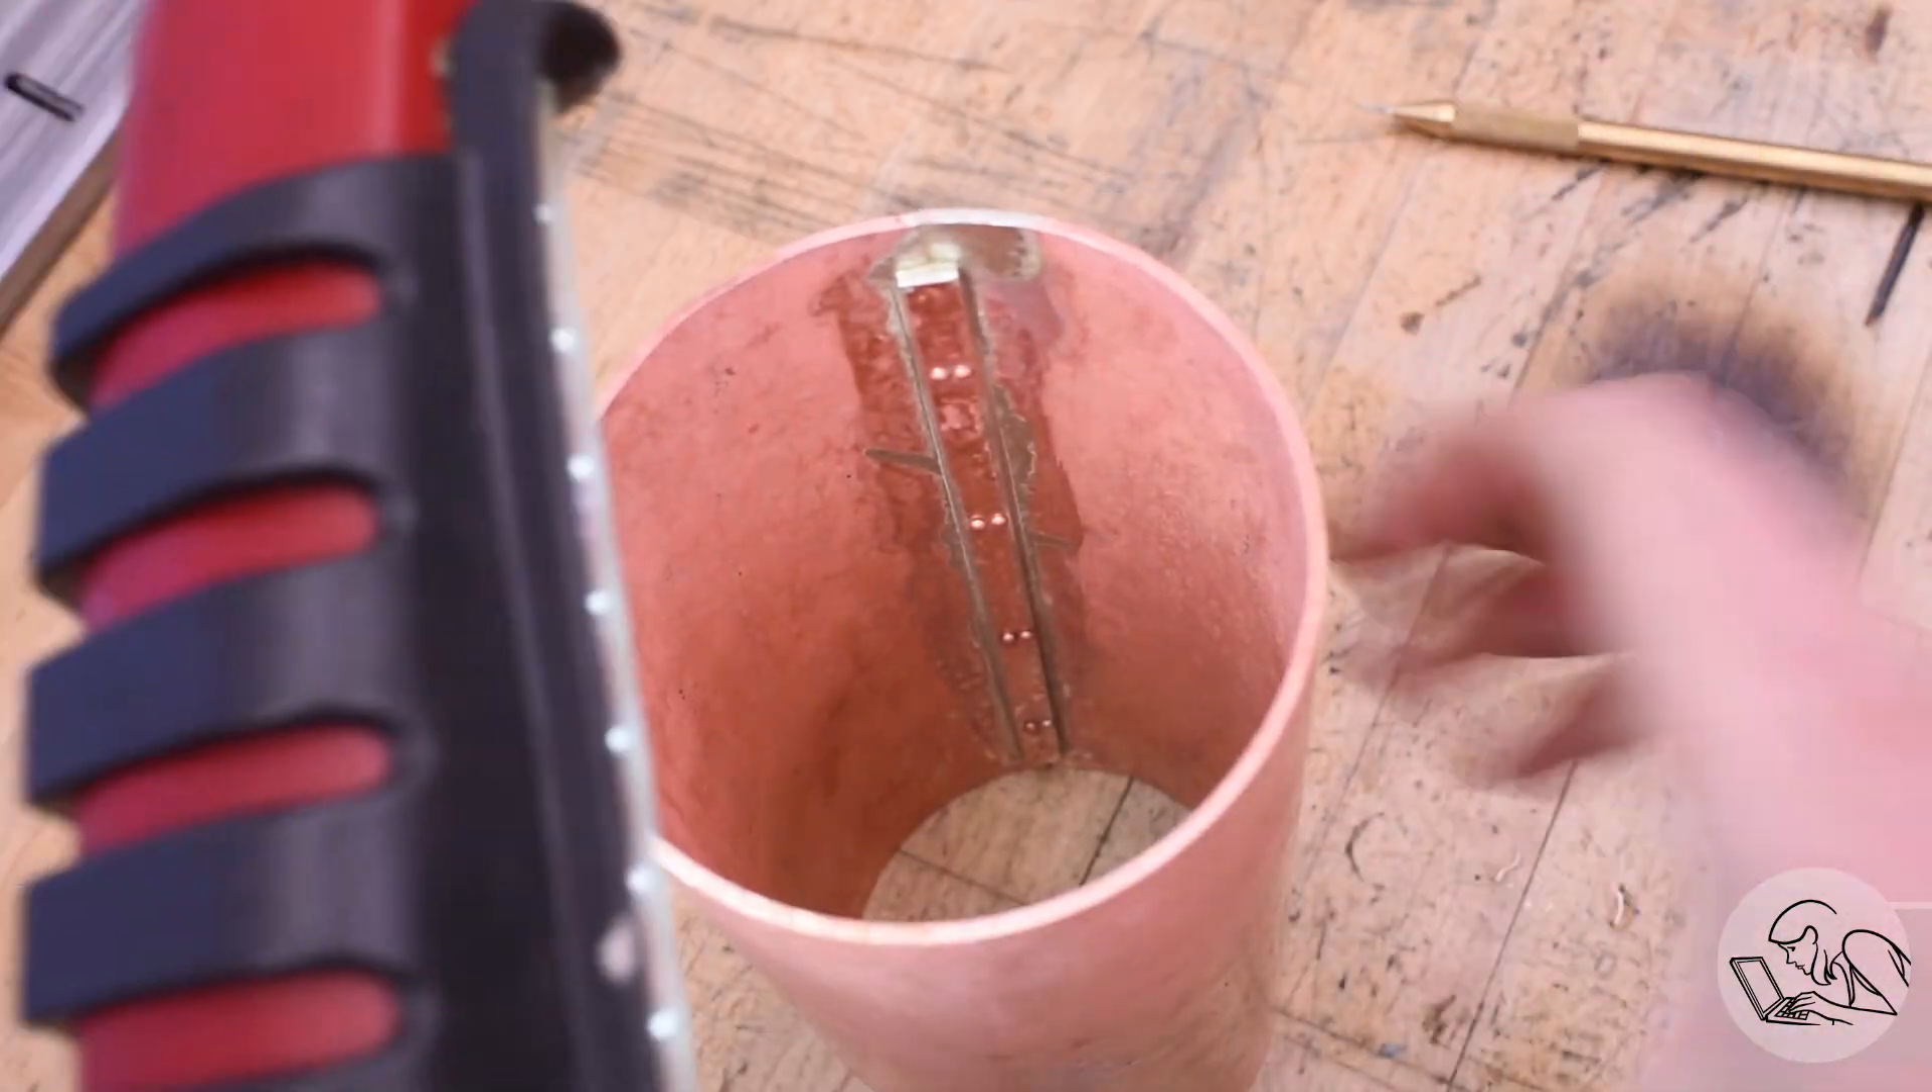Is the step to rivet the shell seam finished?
Yes.